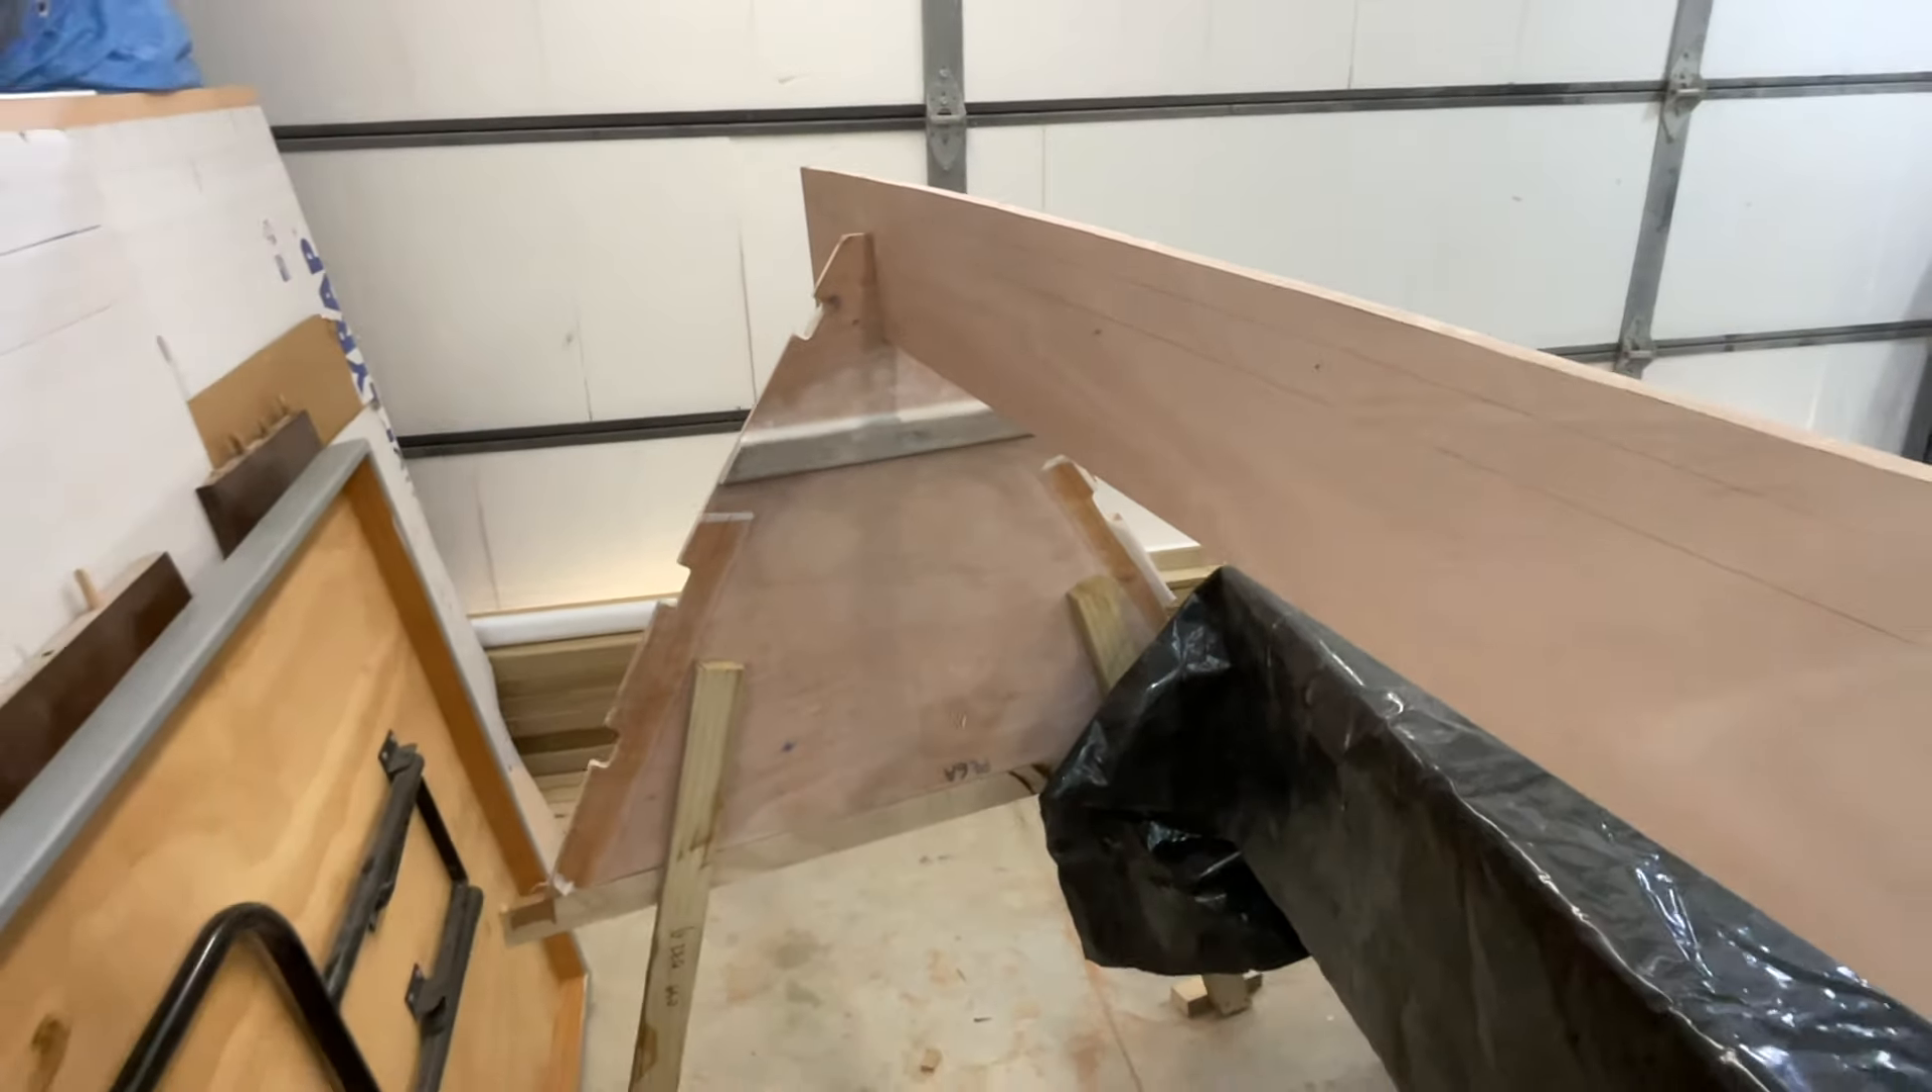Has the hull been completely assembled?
No.